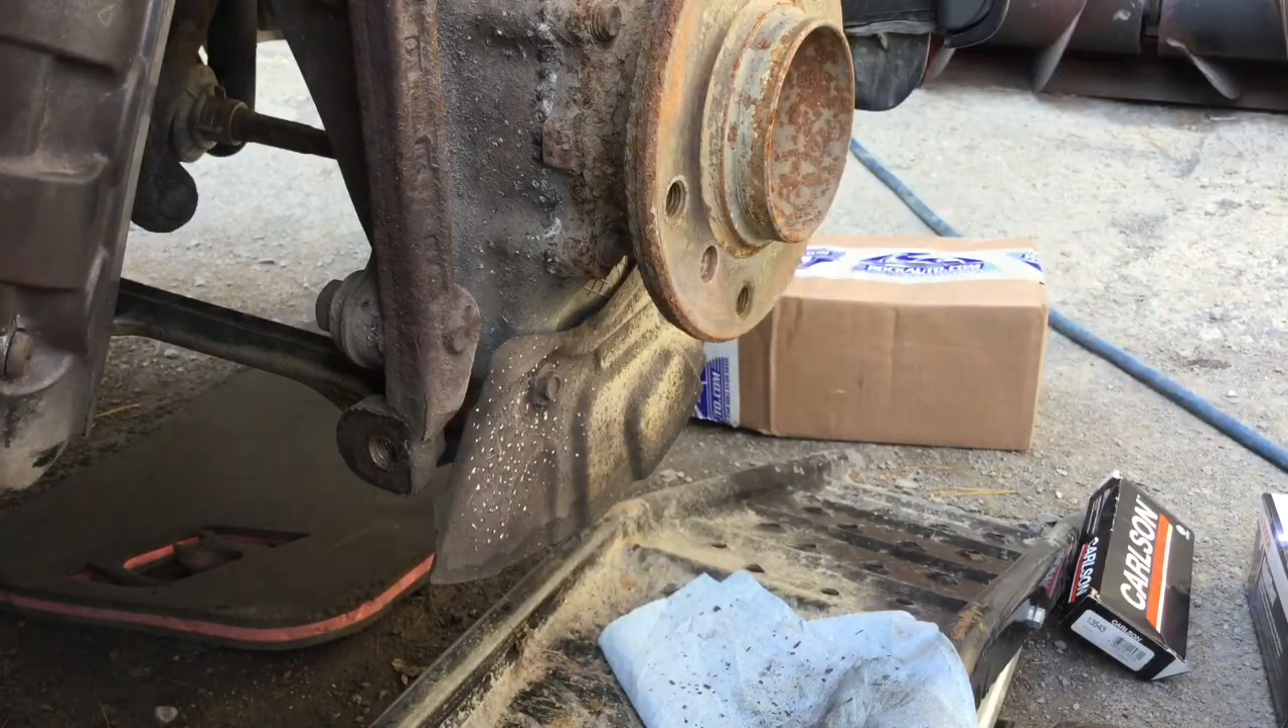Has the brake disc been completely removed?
Yes.